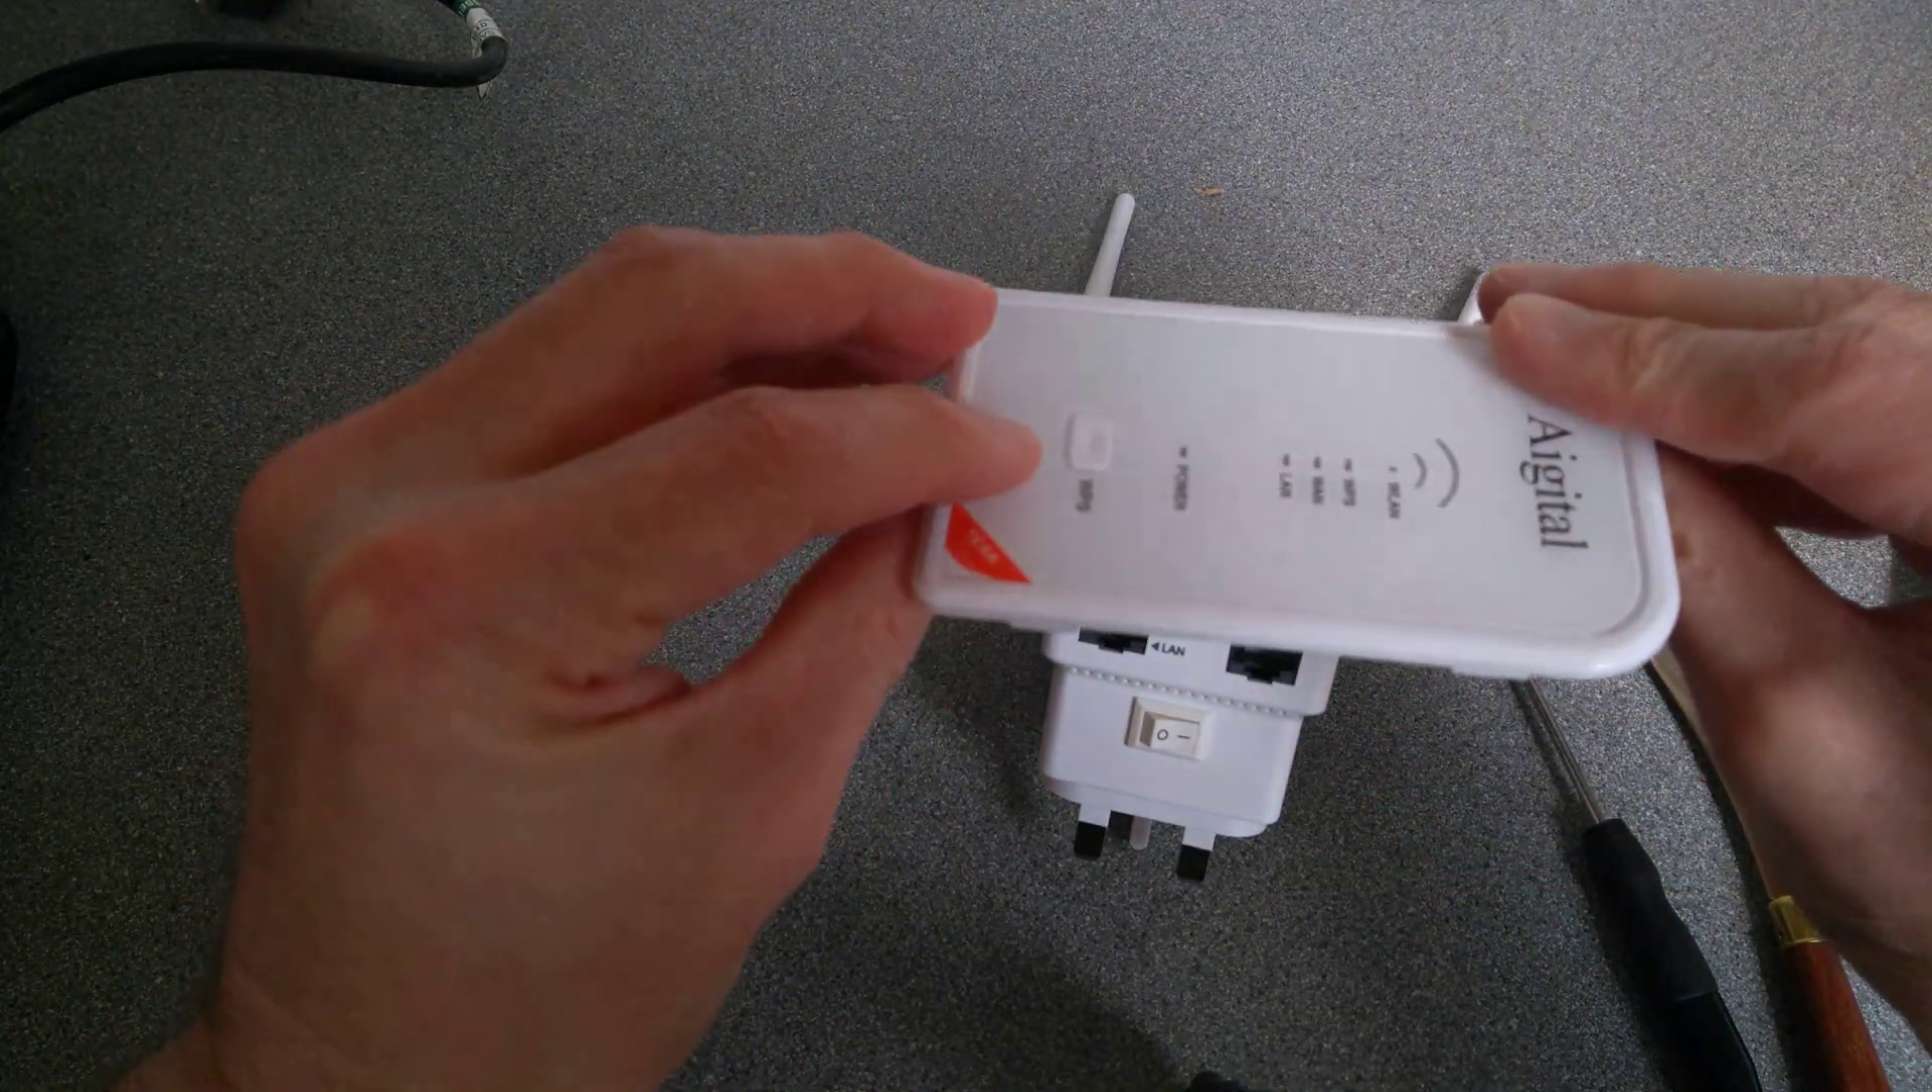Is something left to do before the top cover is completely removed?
No.